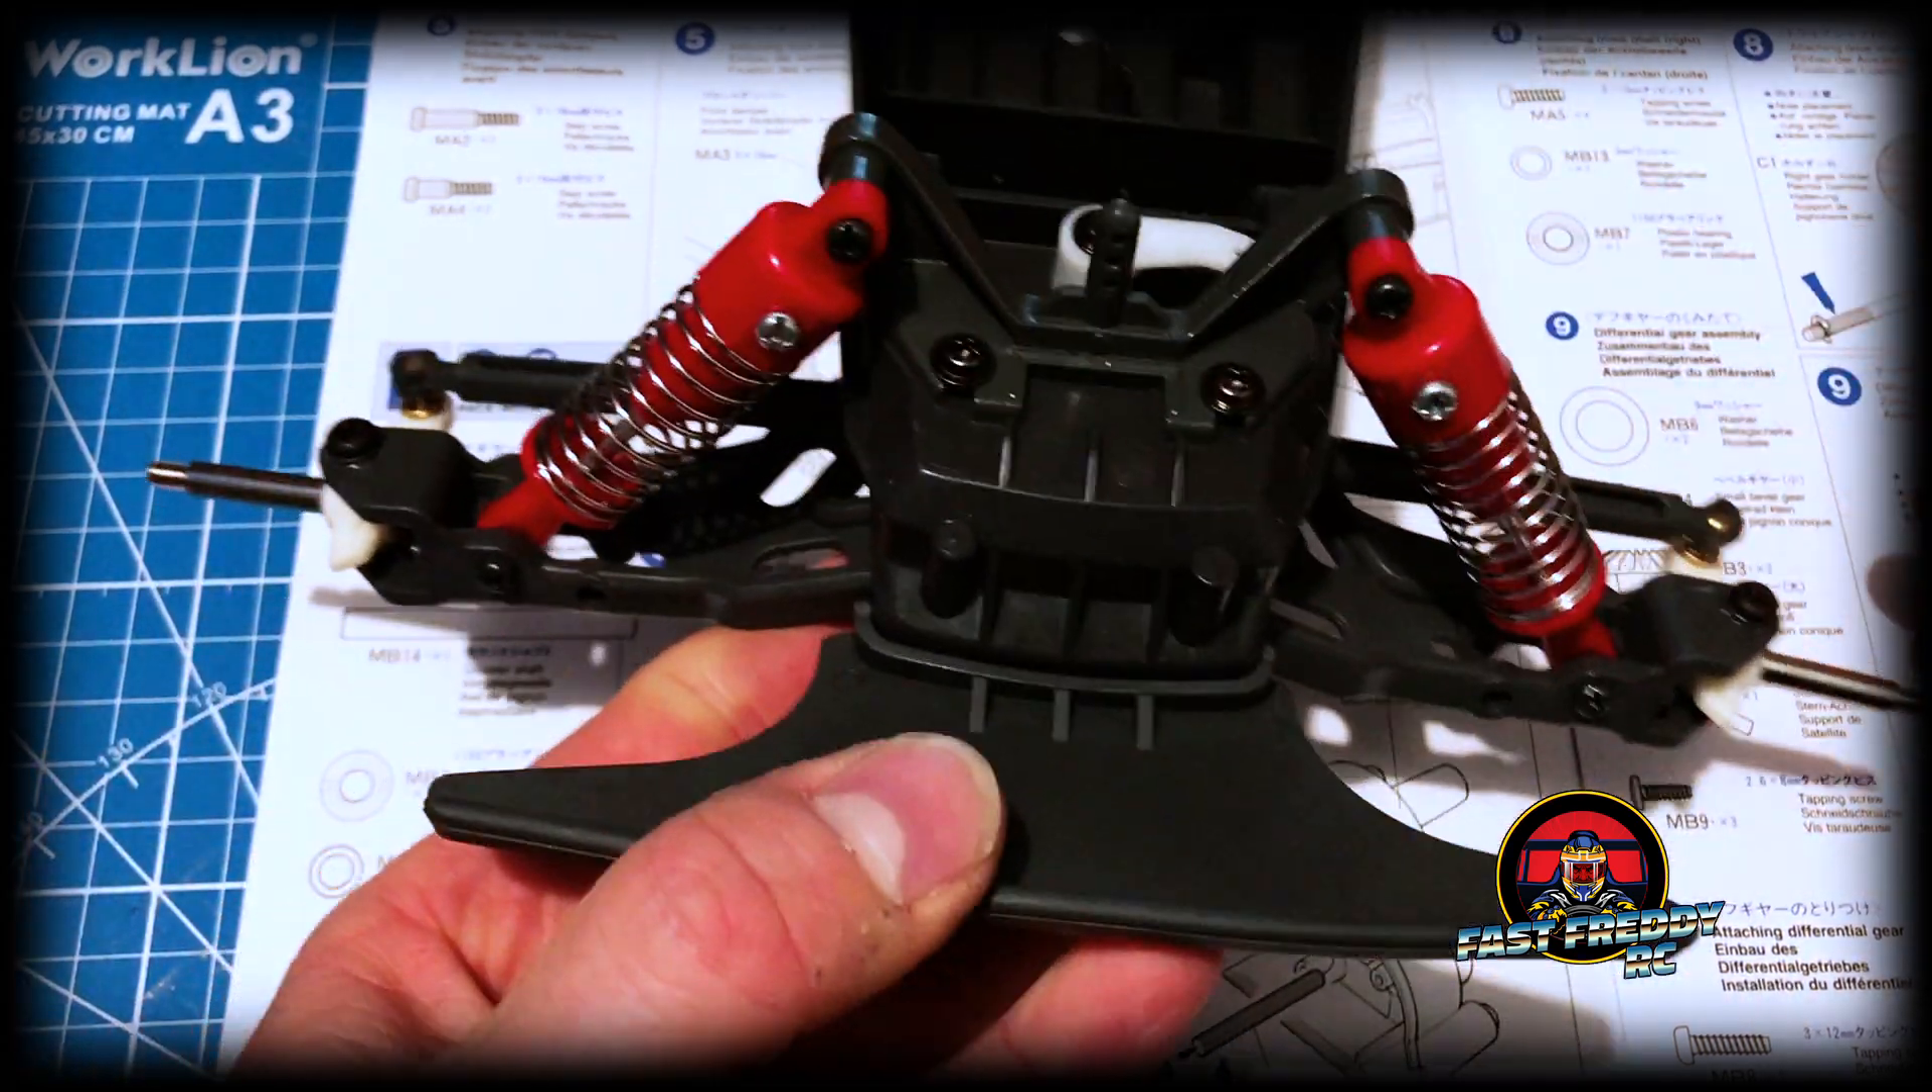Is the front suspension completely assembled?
Yes.